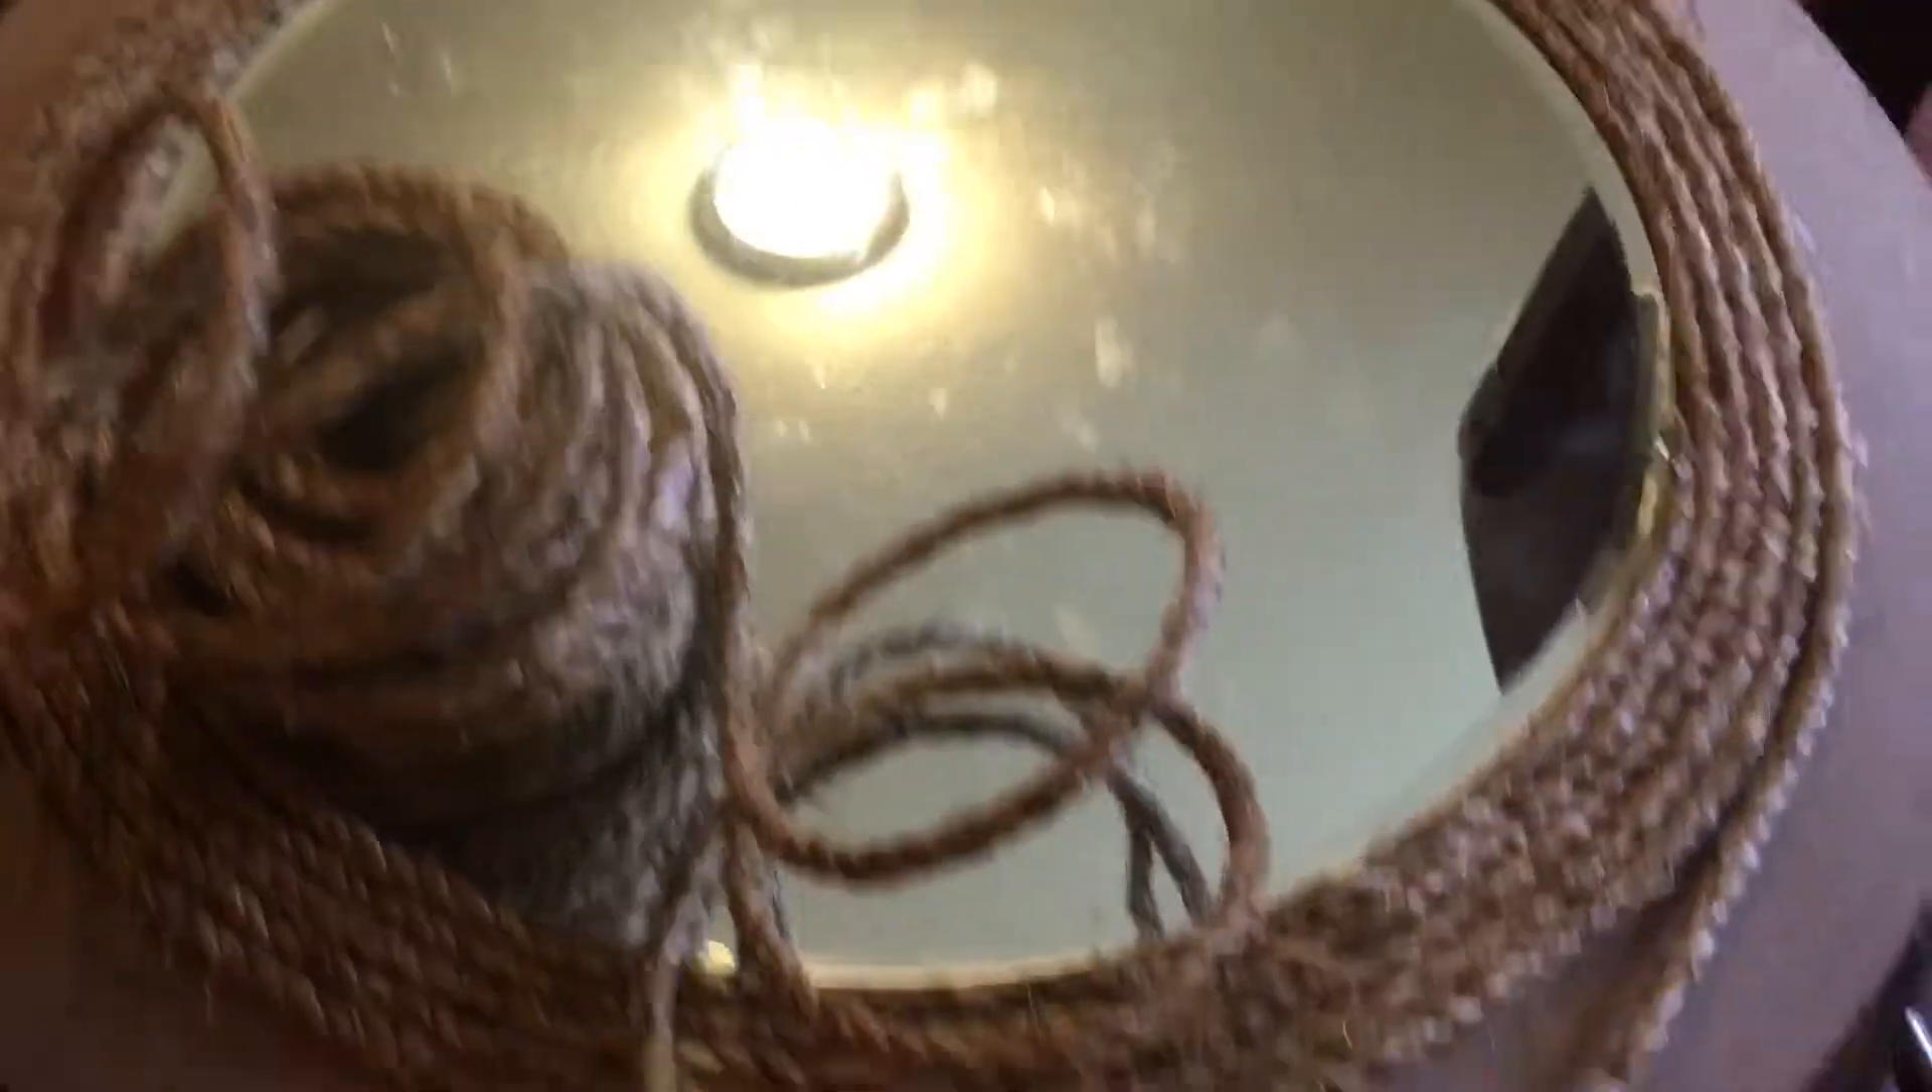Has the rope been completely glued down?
No.